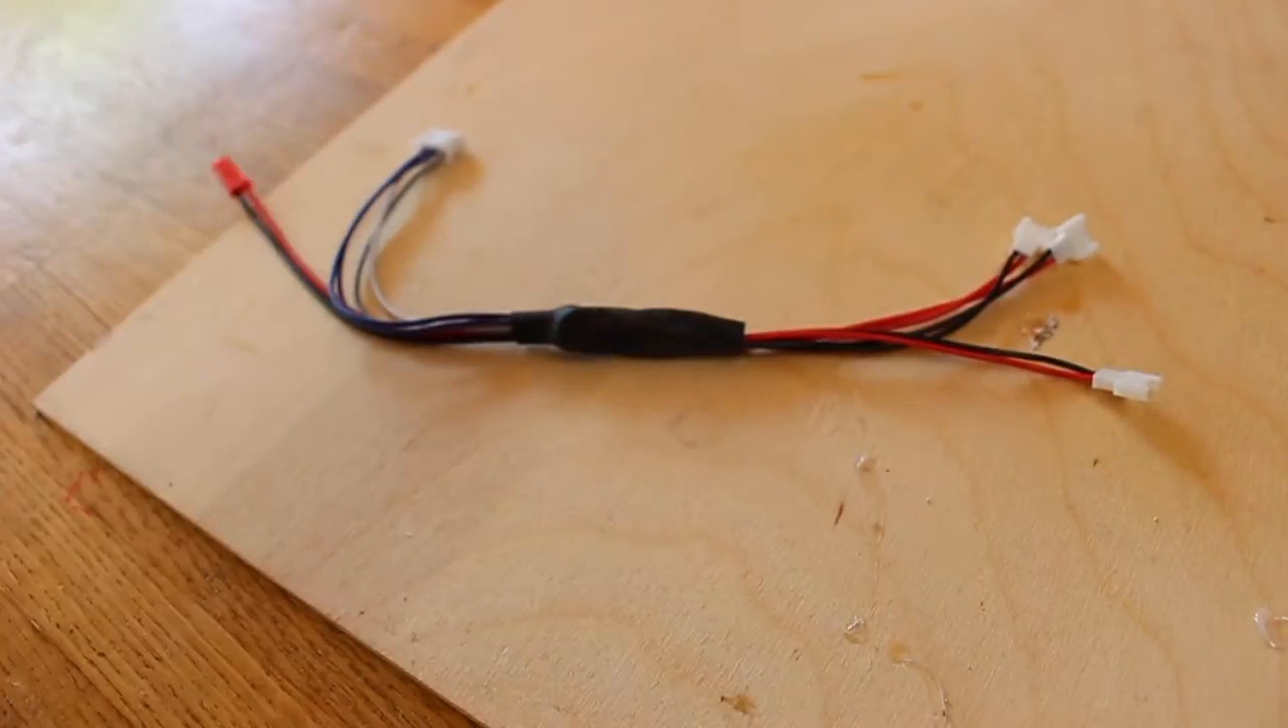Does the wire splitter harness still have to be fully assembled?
No.